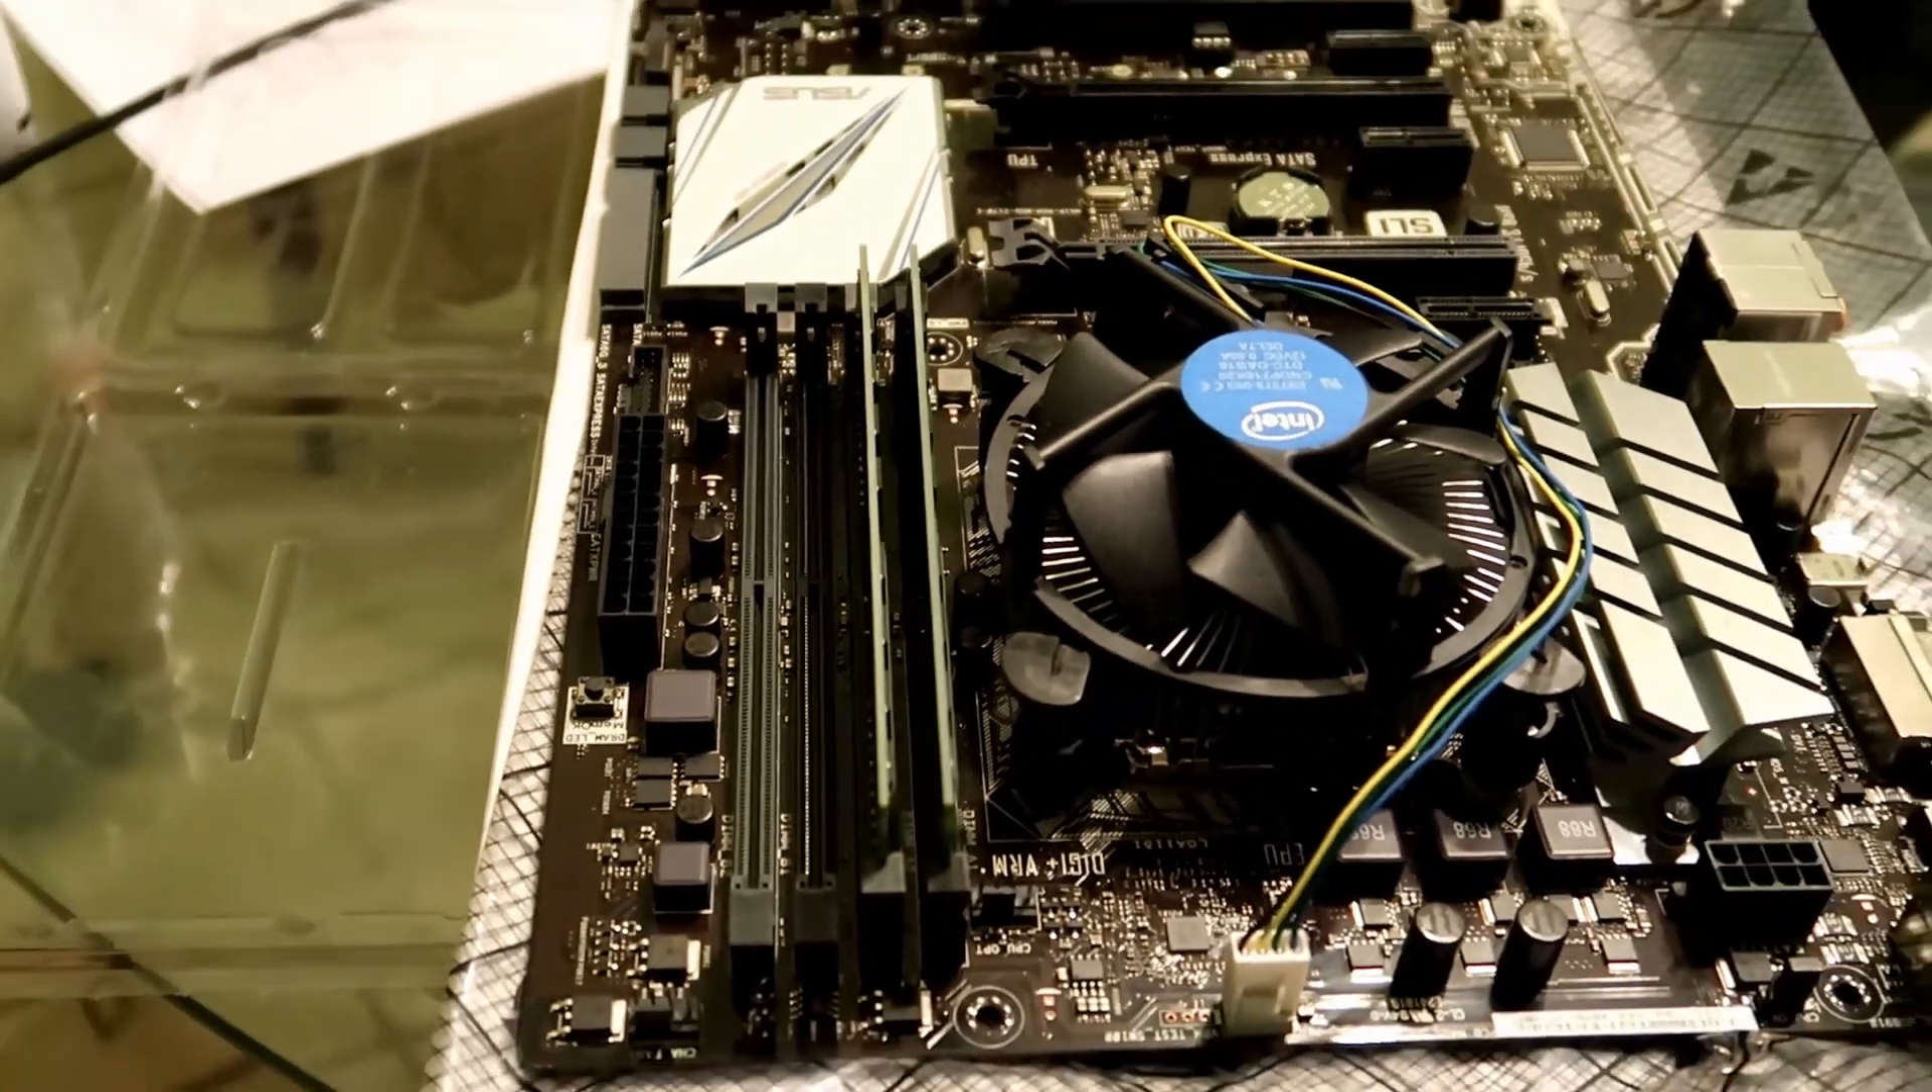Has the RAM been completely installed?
Yes.